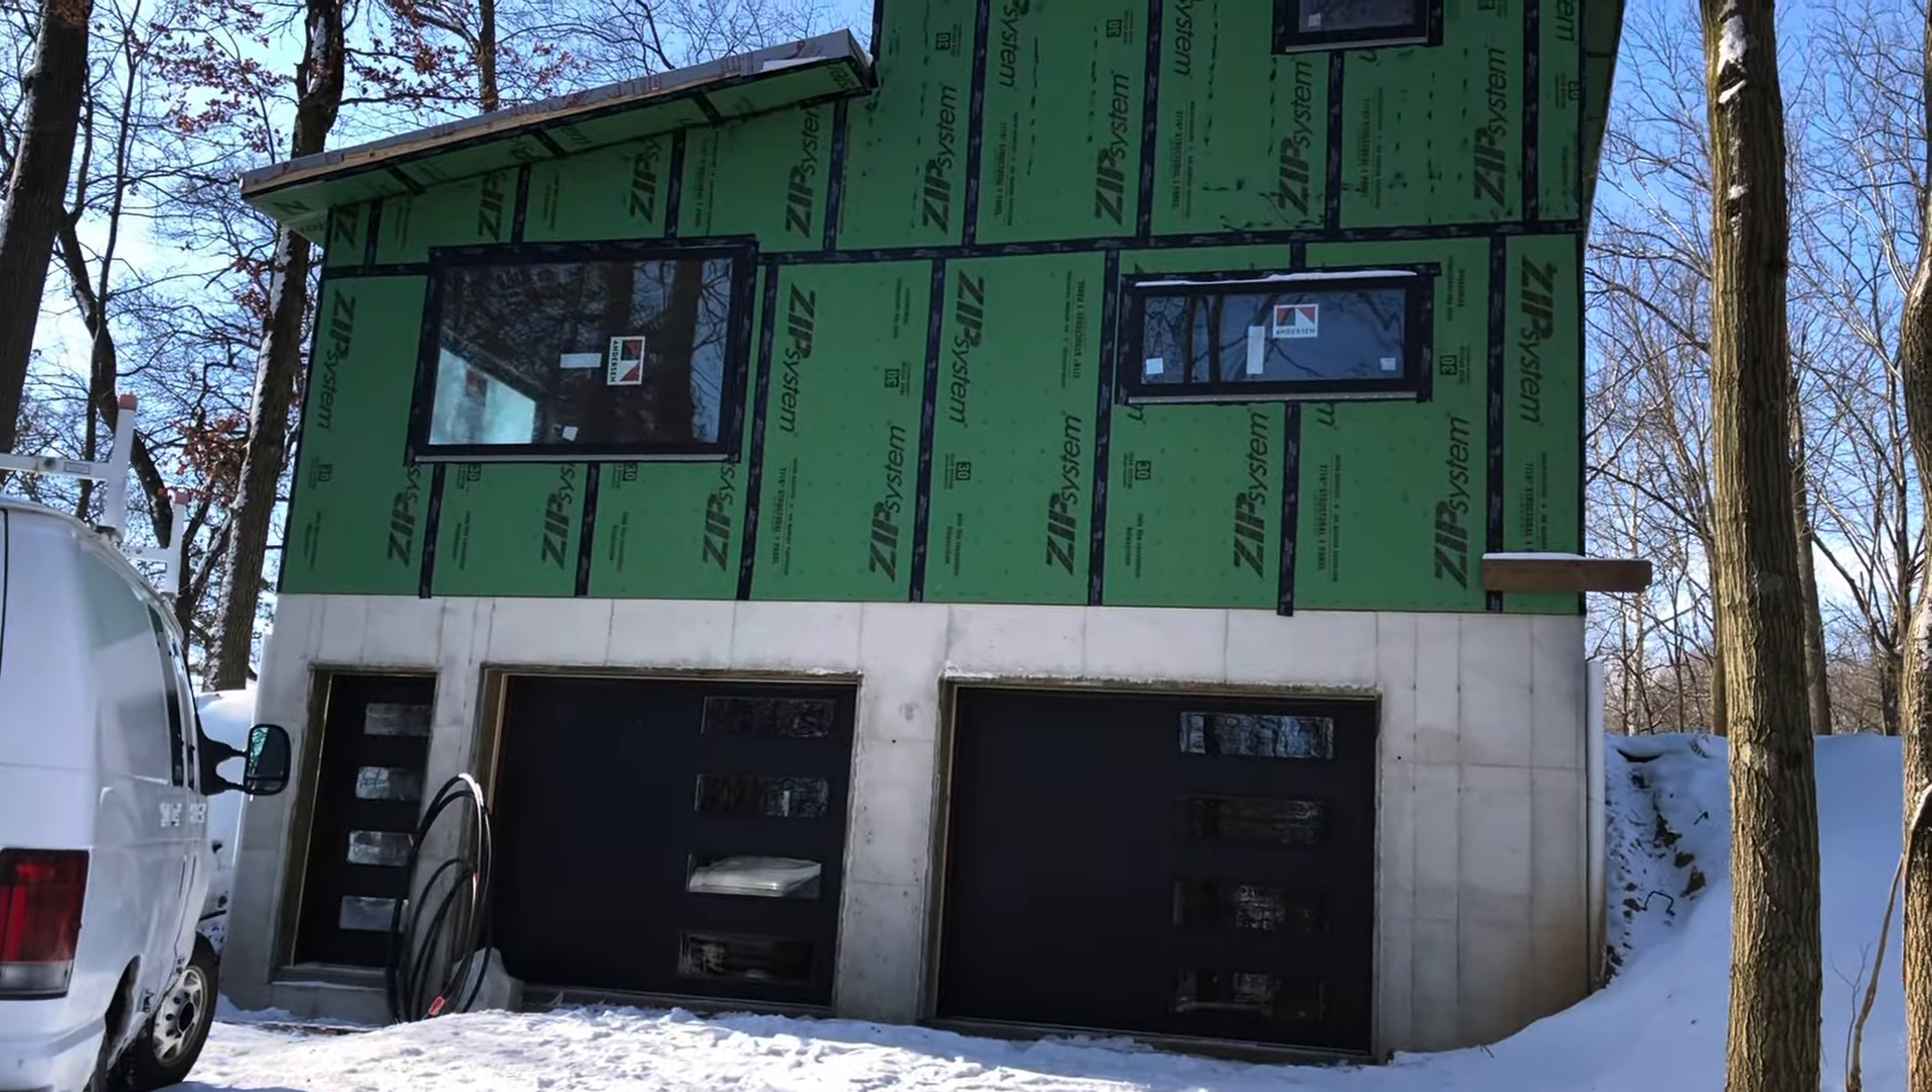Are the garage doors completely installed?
Yes.